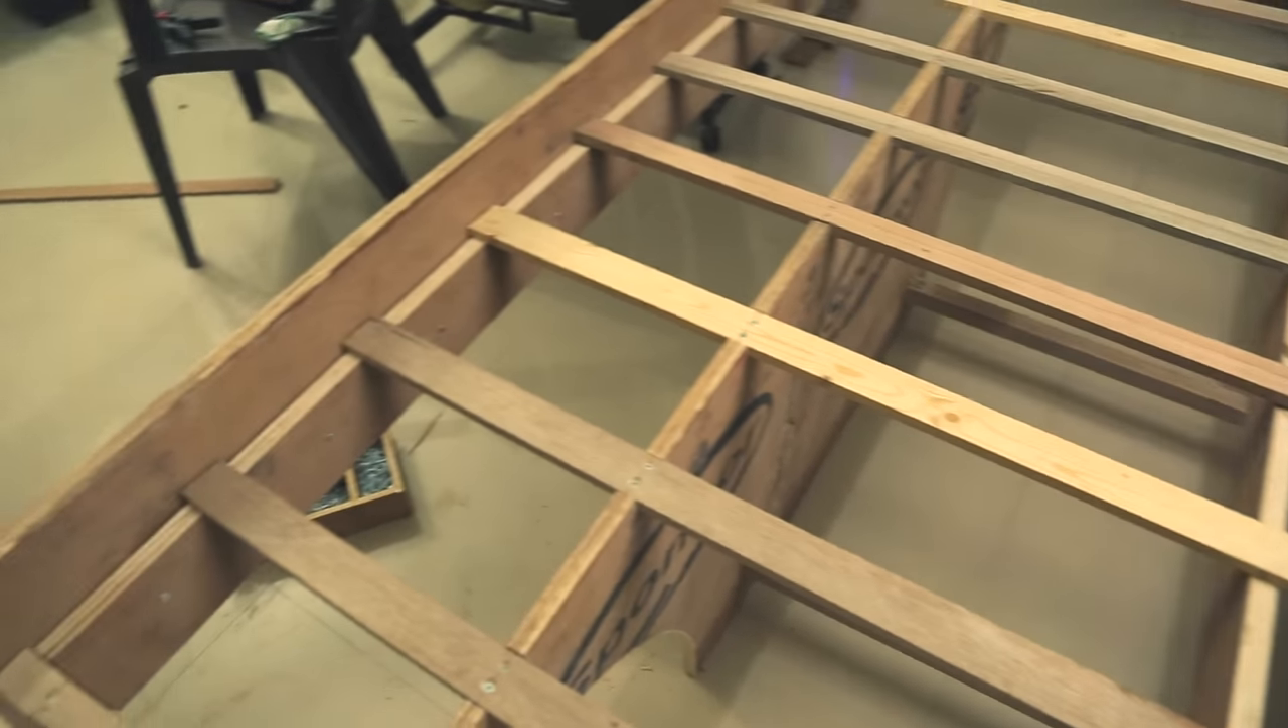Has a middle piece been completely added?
Yes.